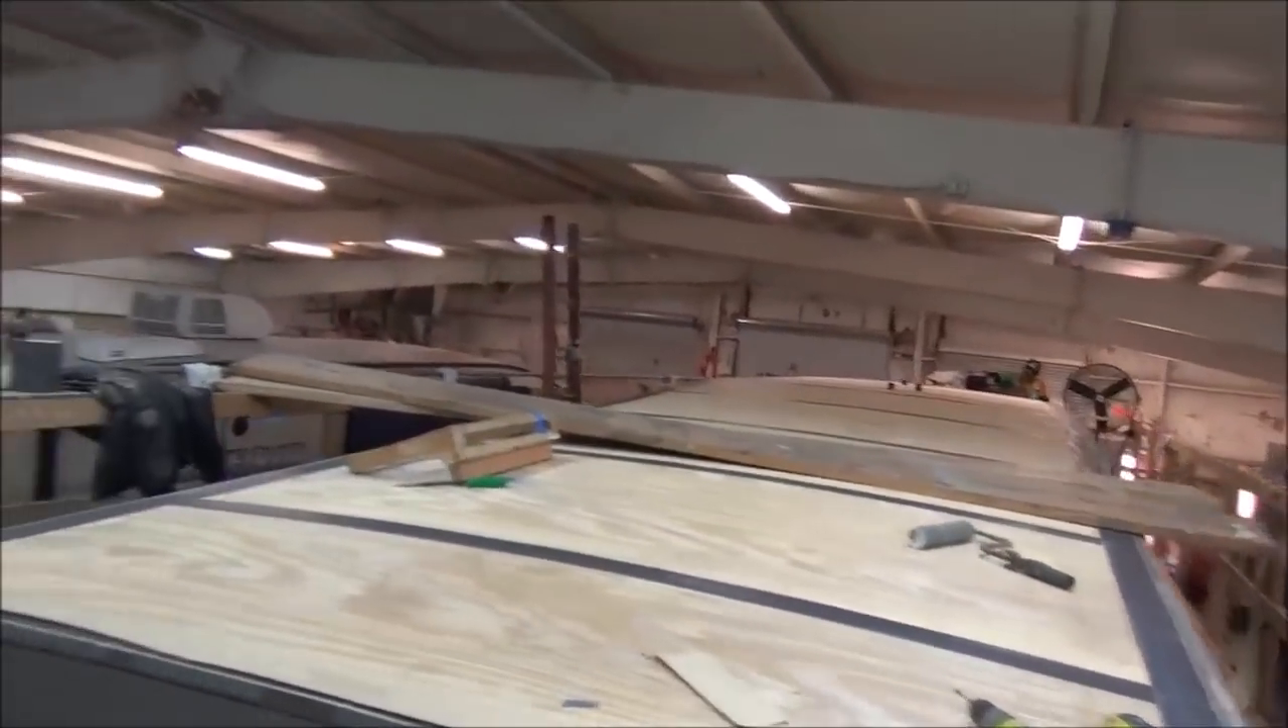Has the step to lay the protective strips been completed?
Yes.